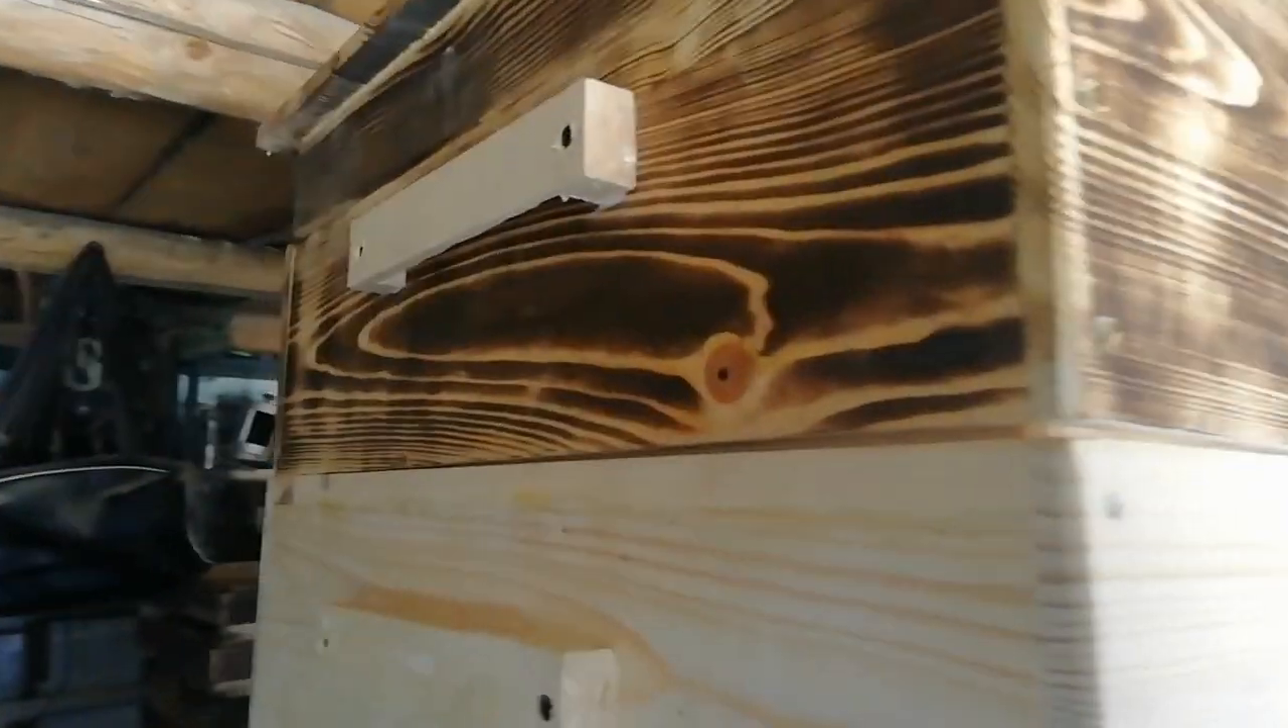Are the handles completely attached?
Yes.